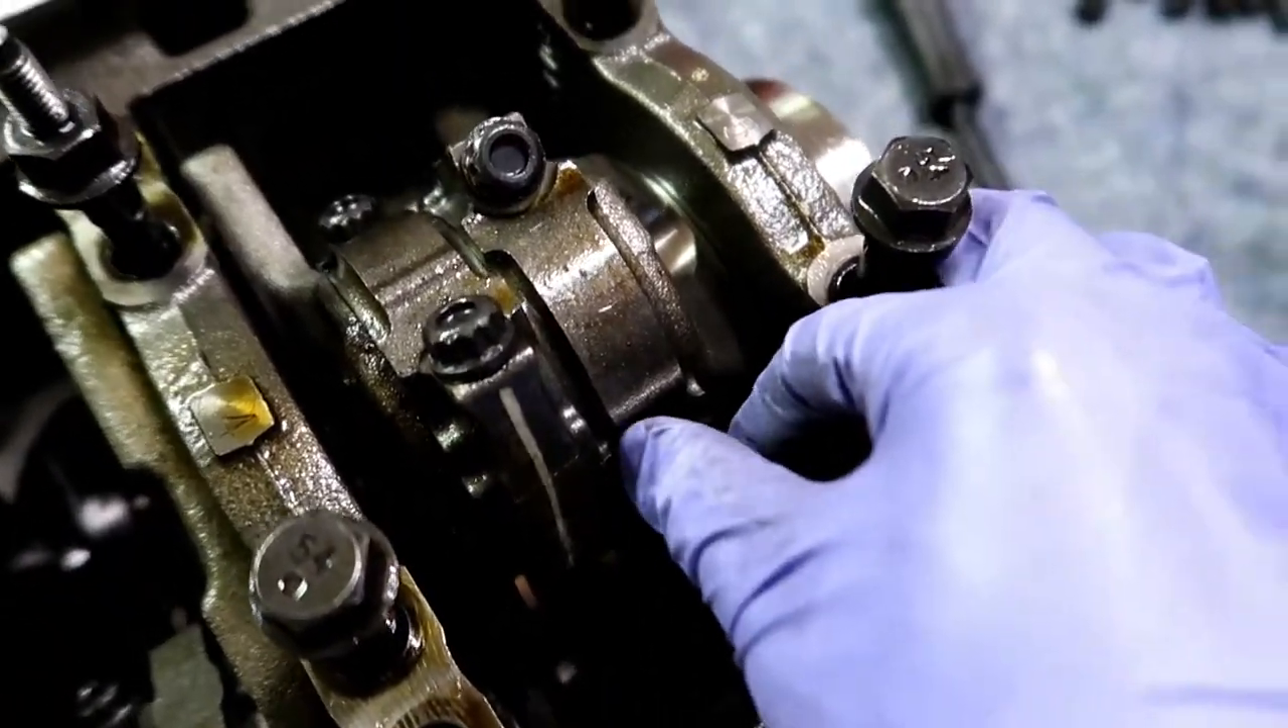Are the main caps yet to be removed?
Yes.